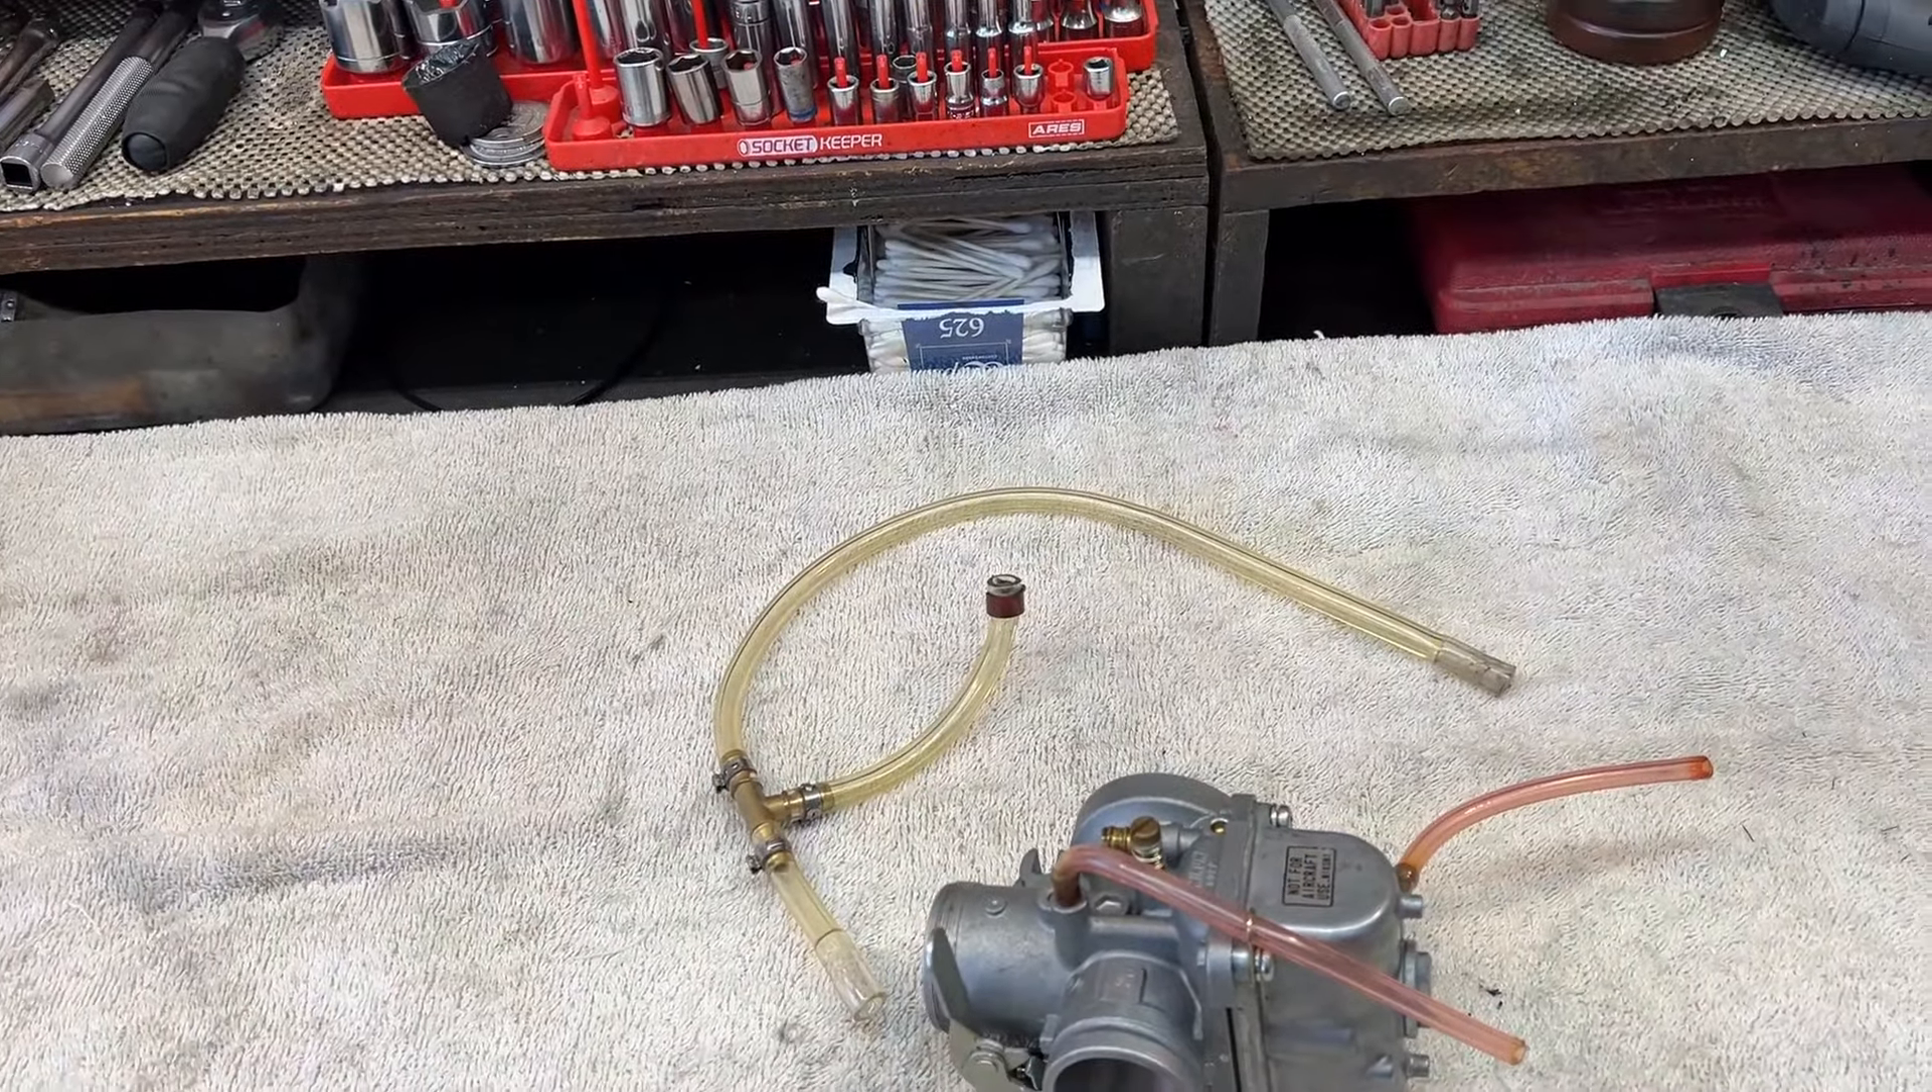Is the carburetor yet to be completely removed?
No.